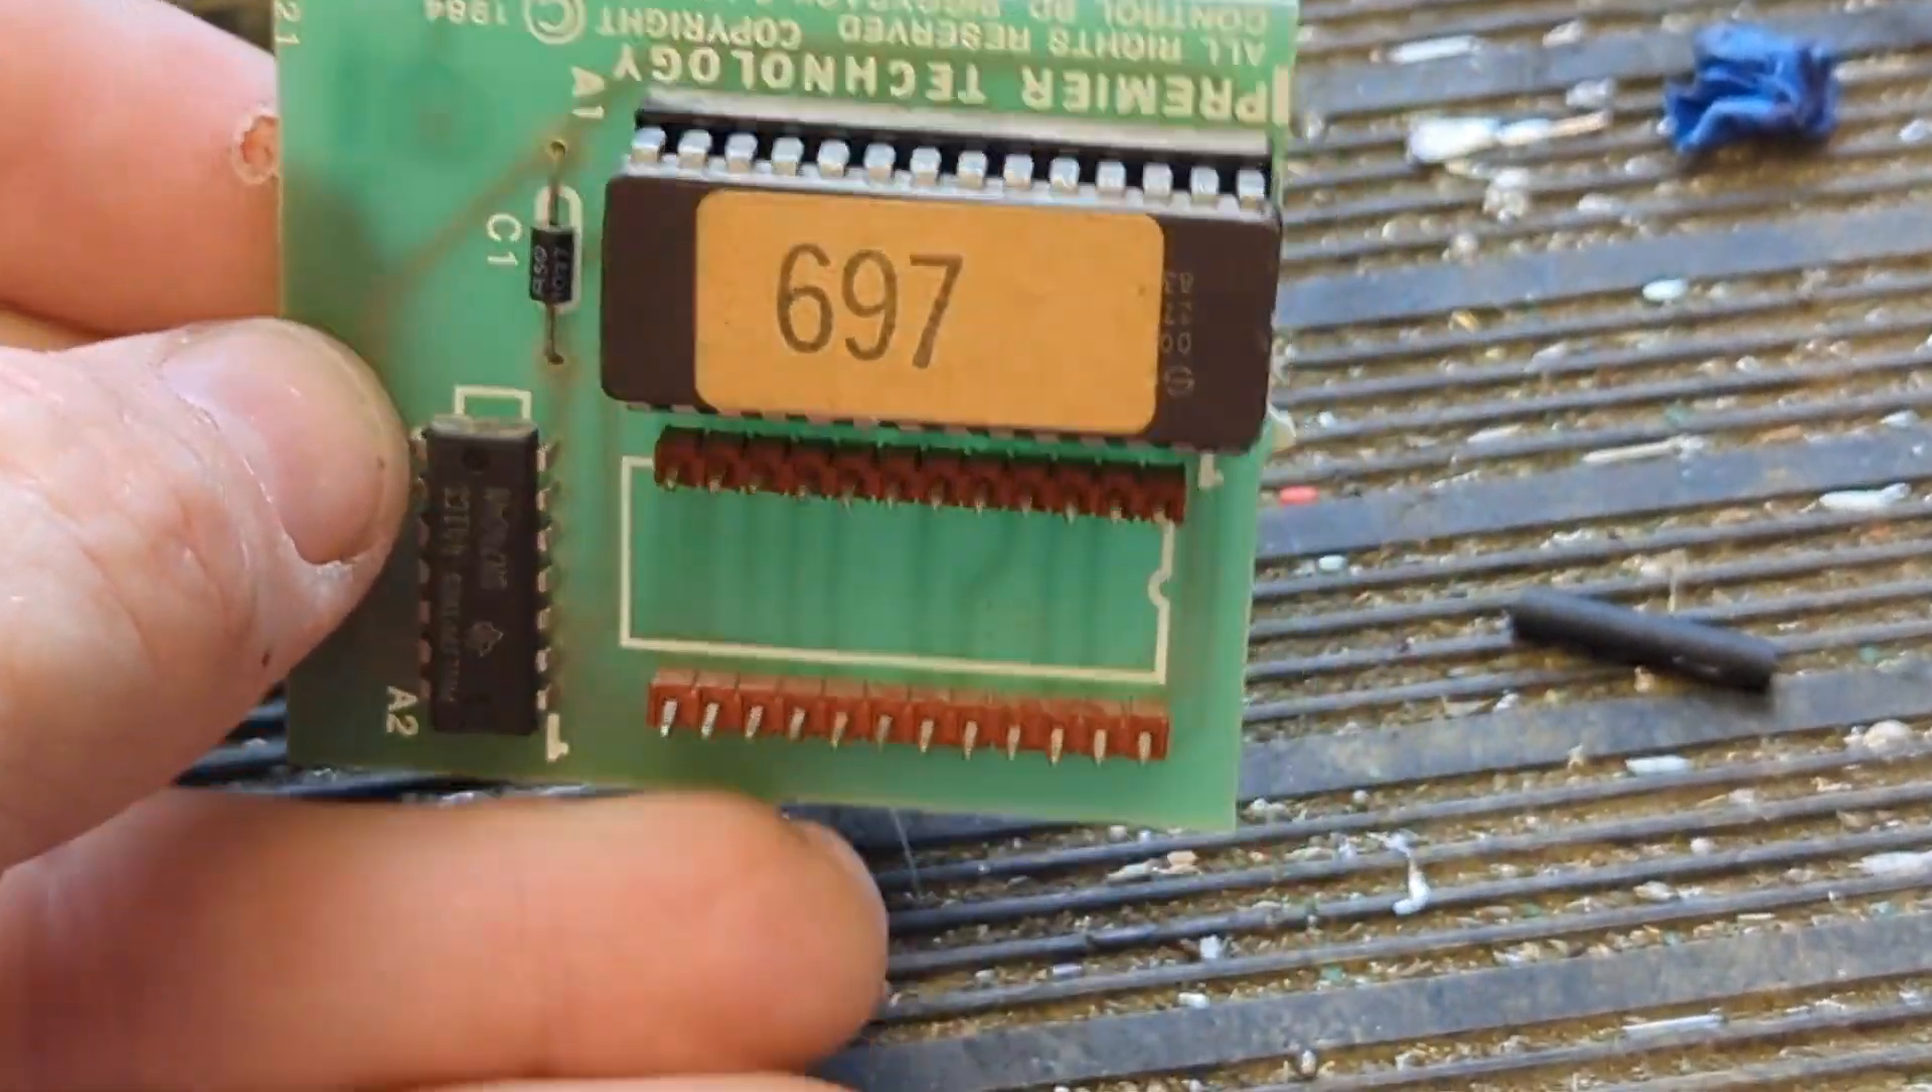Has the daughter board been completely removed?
Yes.